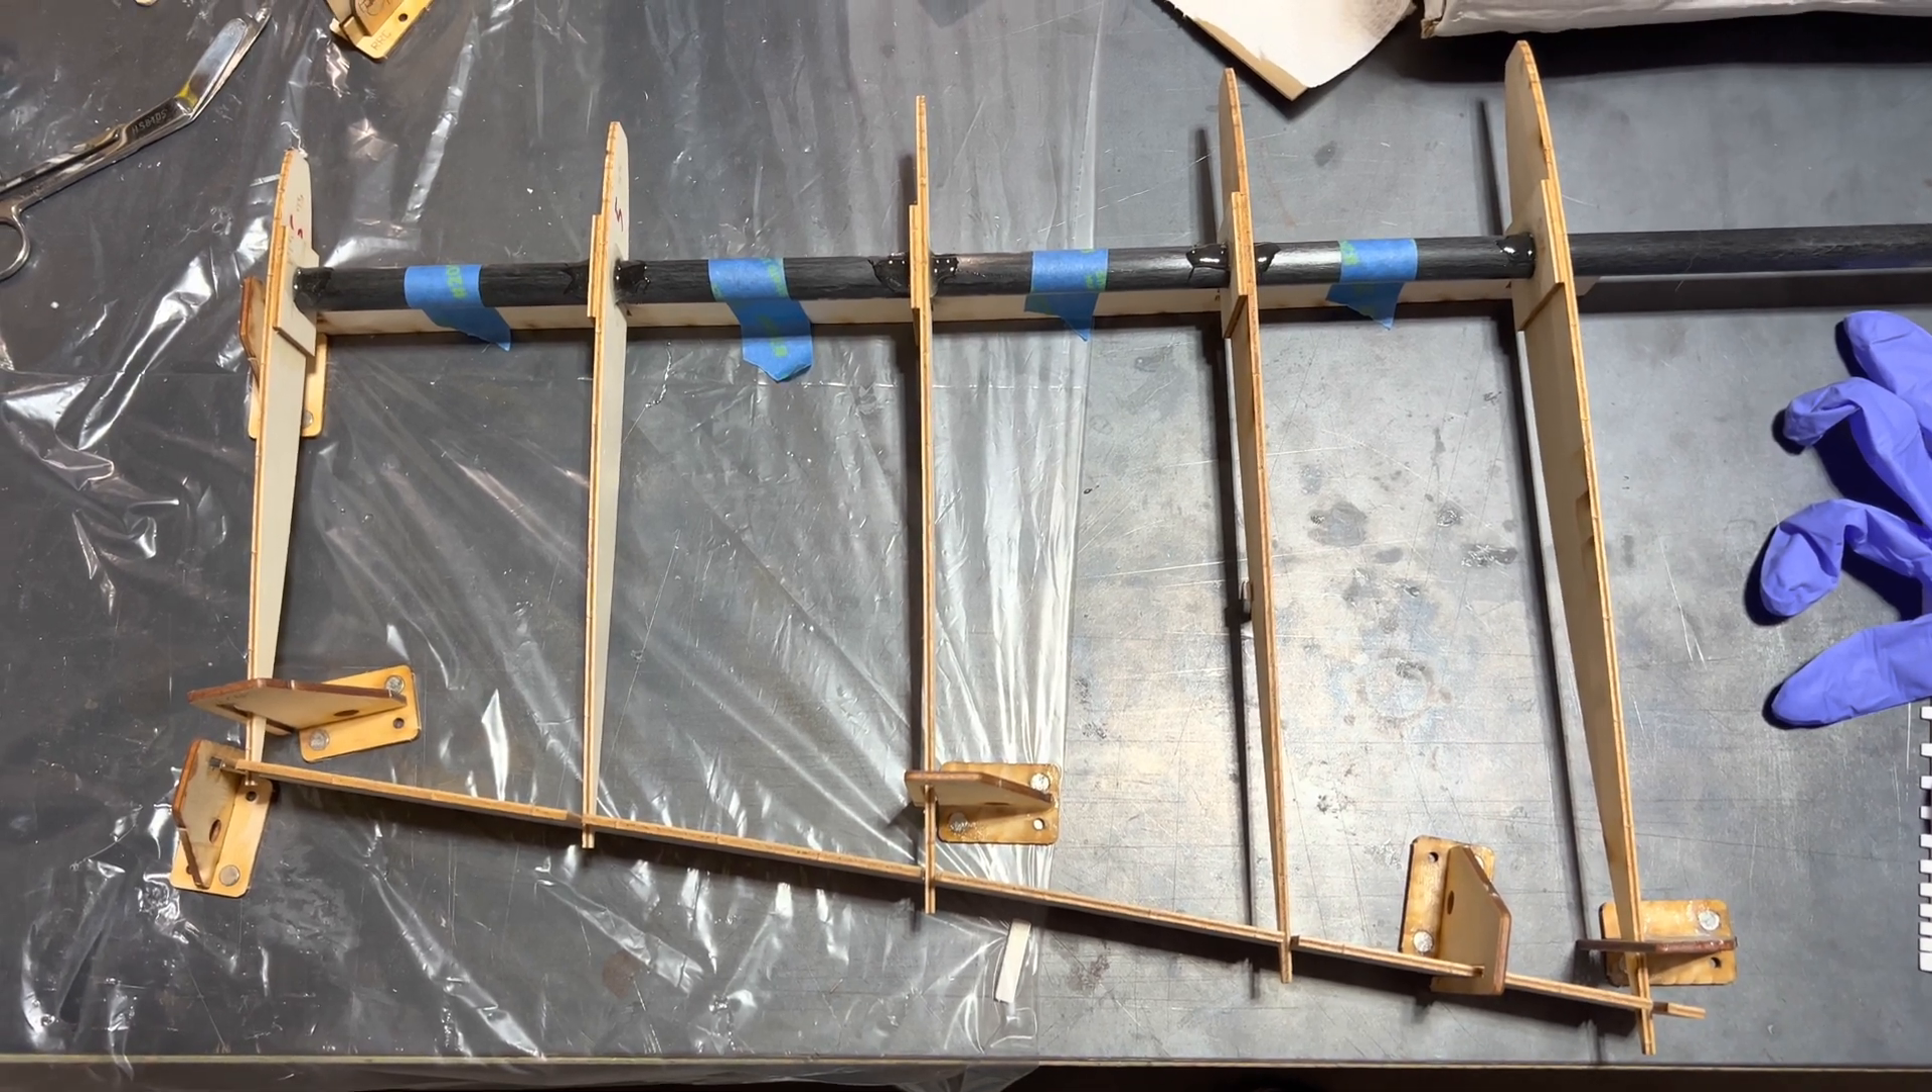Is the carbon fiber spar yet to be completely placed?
No.